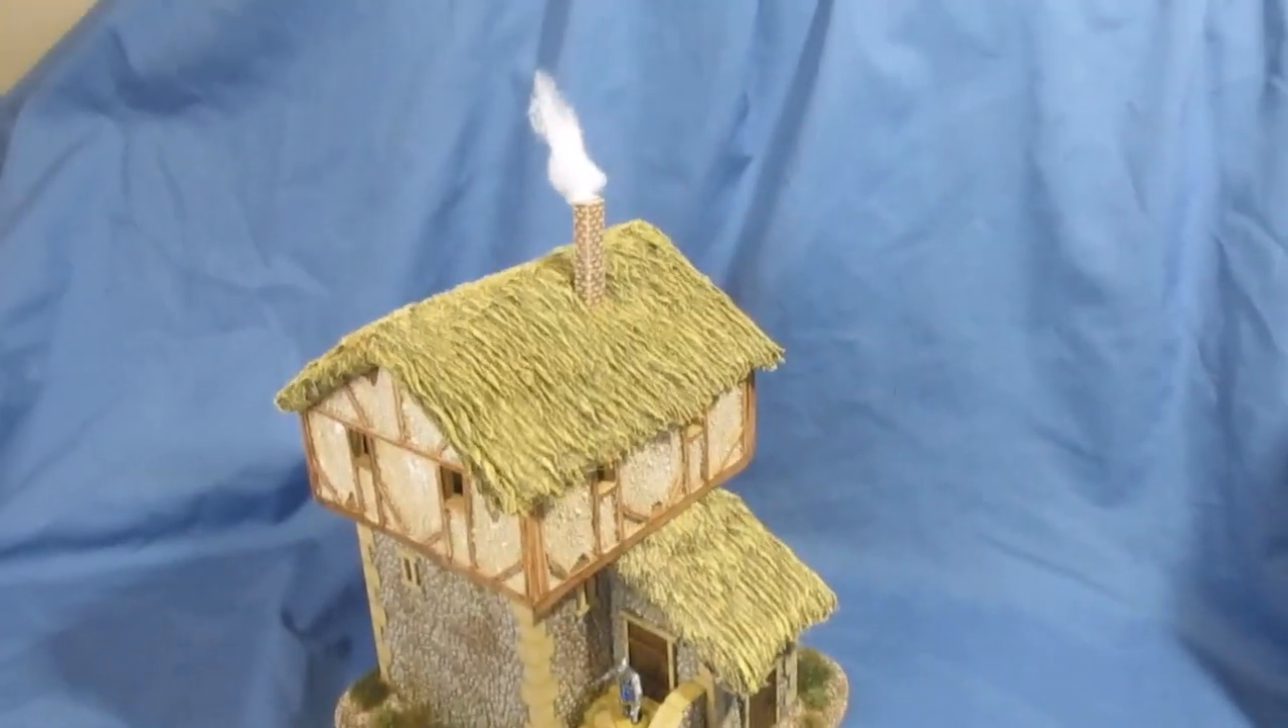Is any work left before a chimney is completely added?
No.